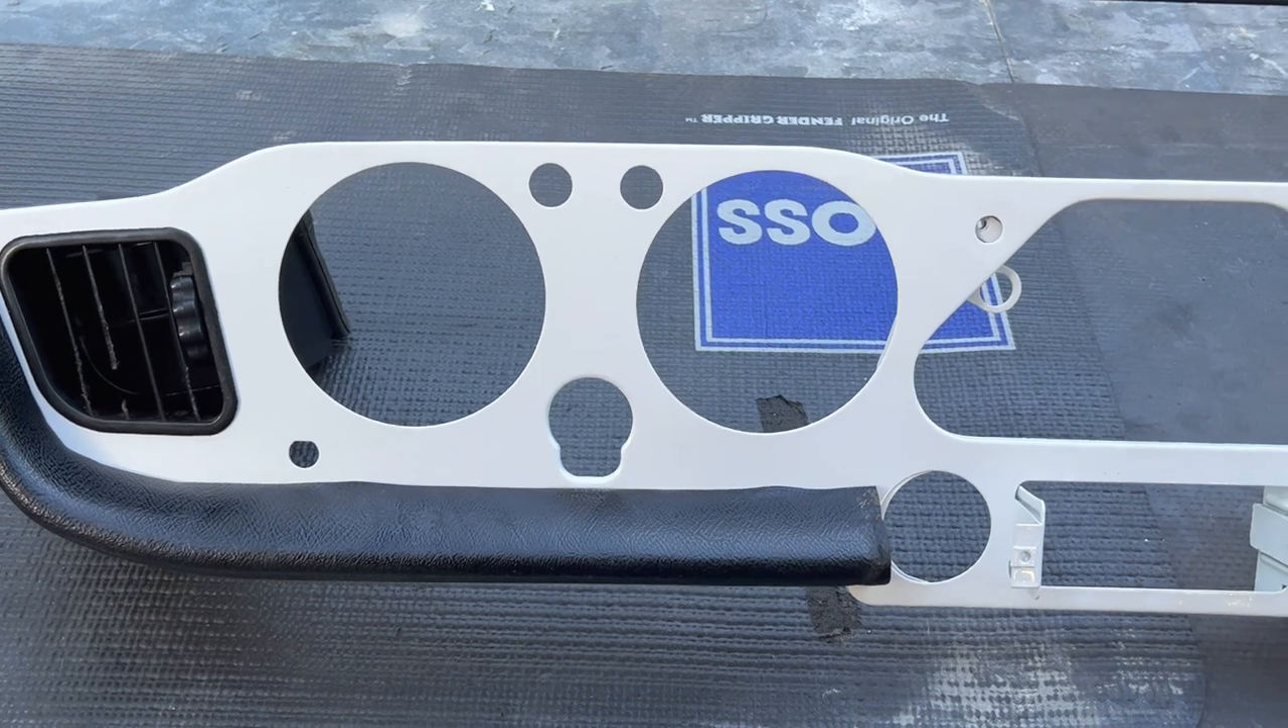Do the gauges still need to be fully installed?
Yes.